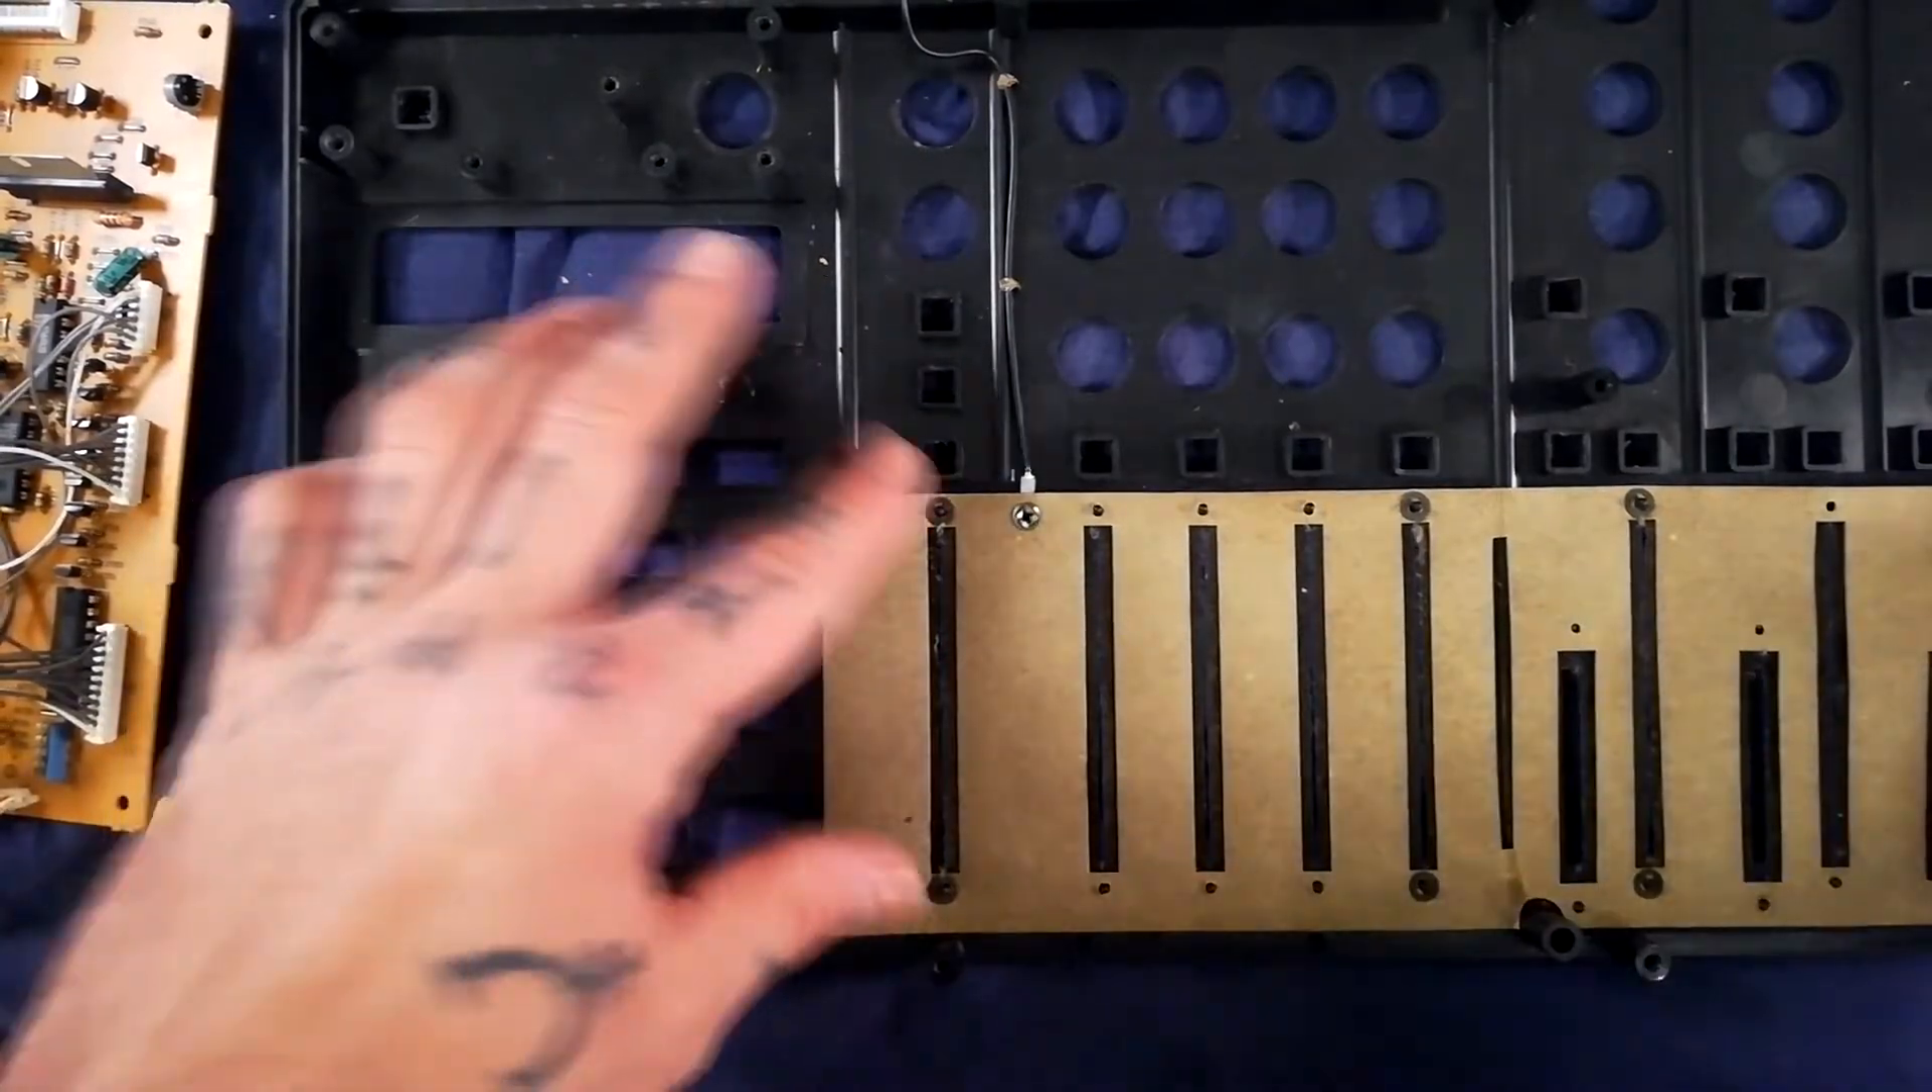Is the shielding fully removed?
No.